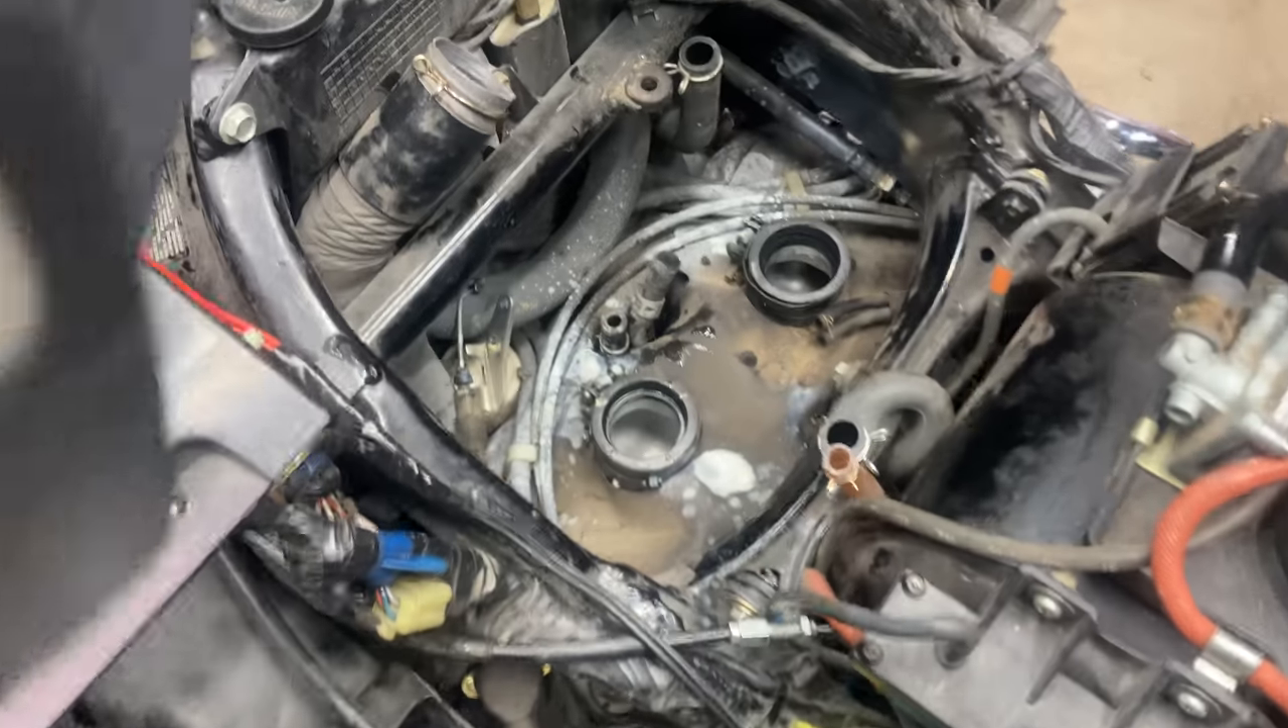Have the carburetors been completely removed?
Yes.